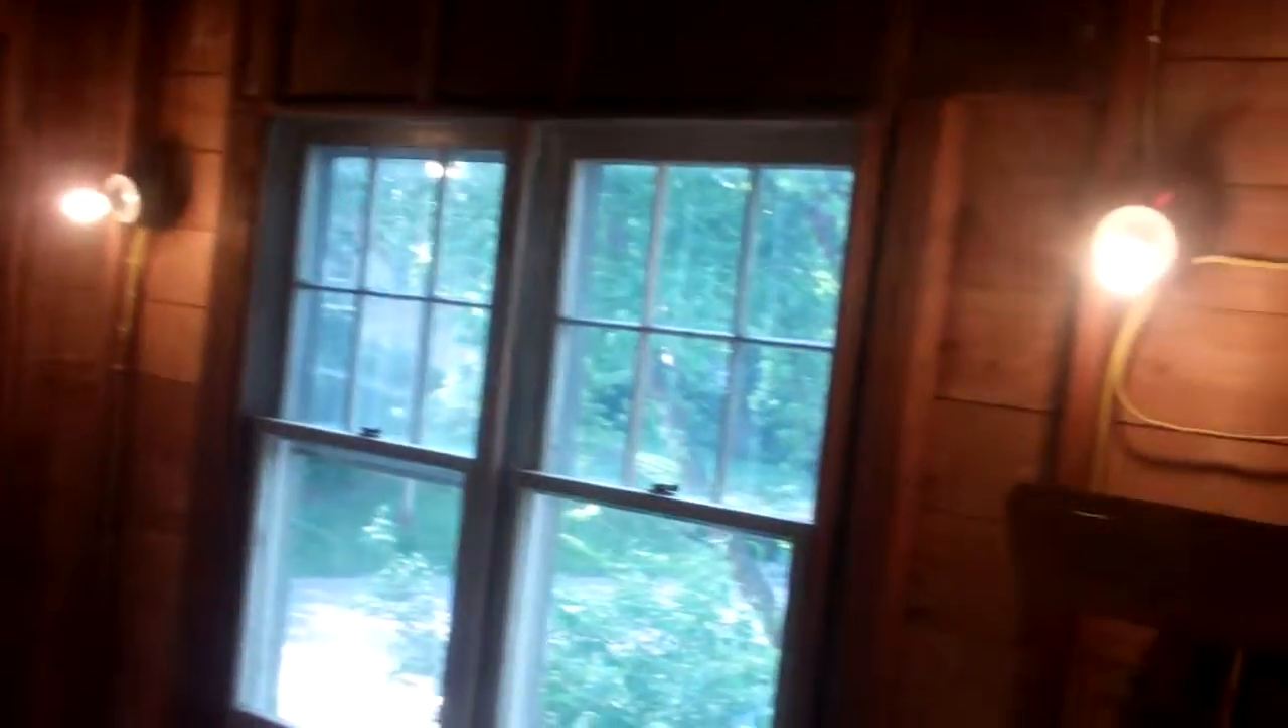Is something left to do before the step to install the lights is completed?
No.